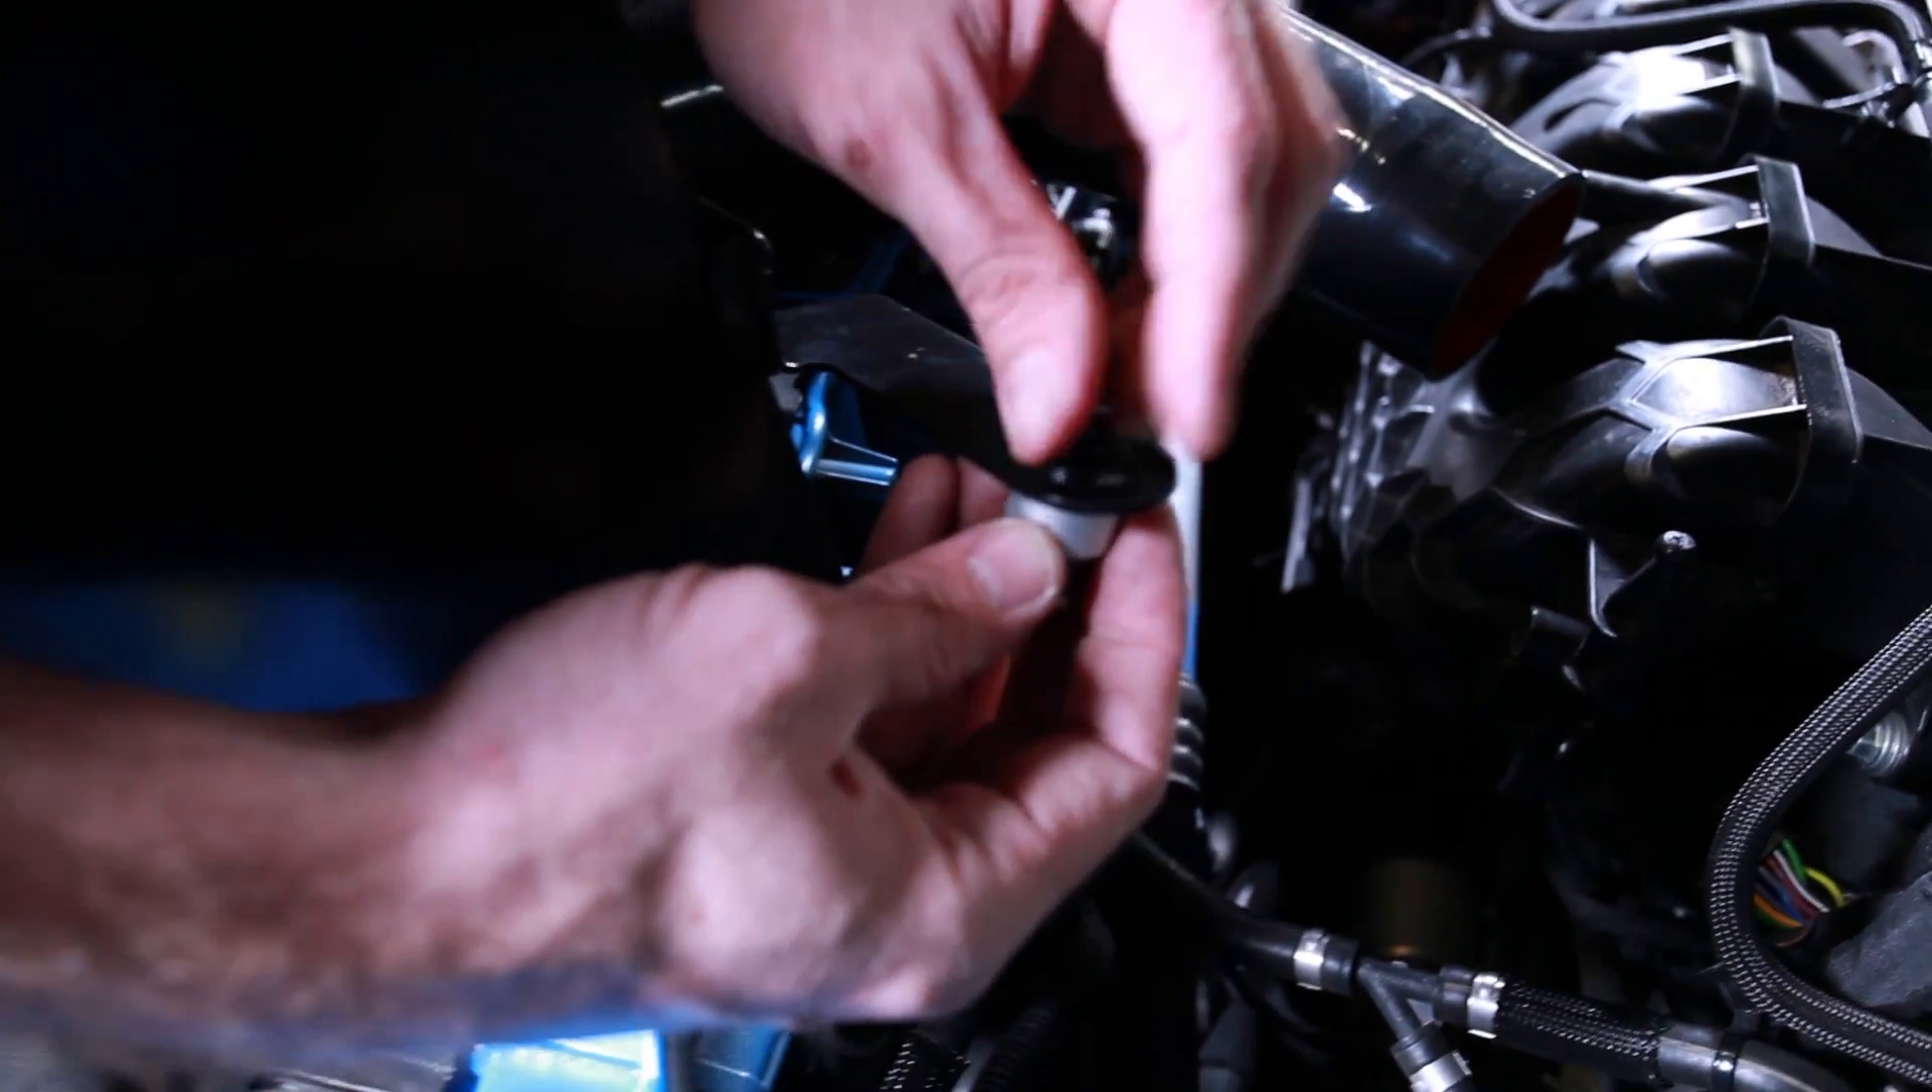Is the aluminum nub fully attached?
No.